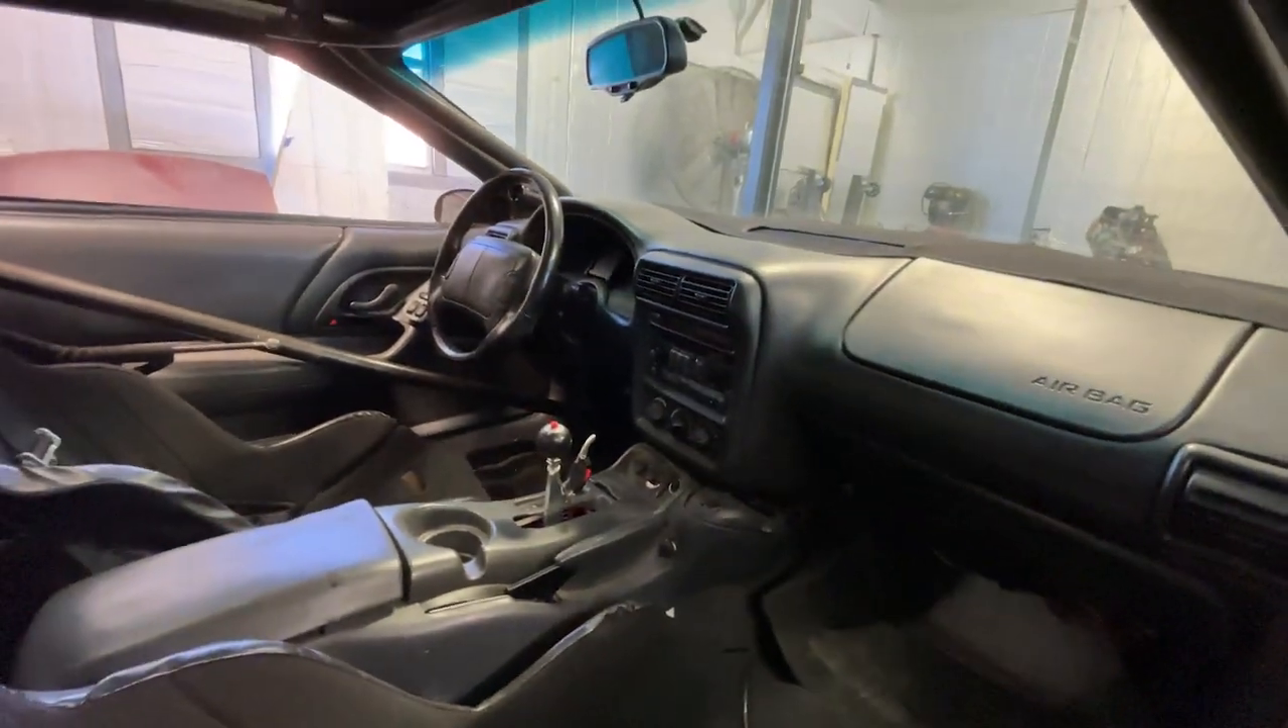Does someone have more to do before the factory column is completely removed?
Yes.